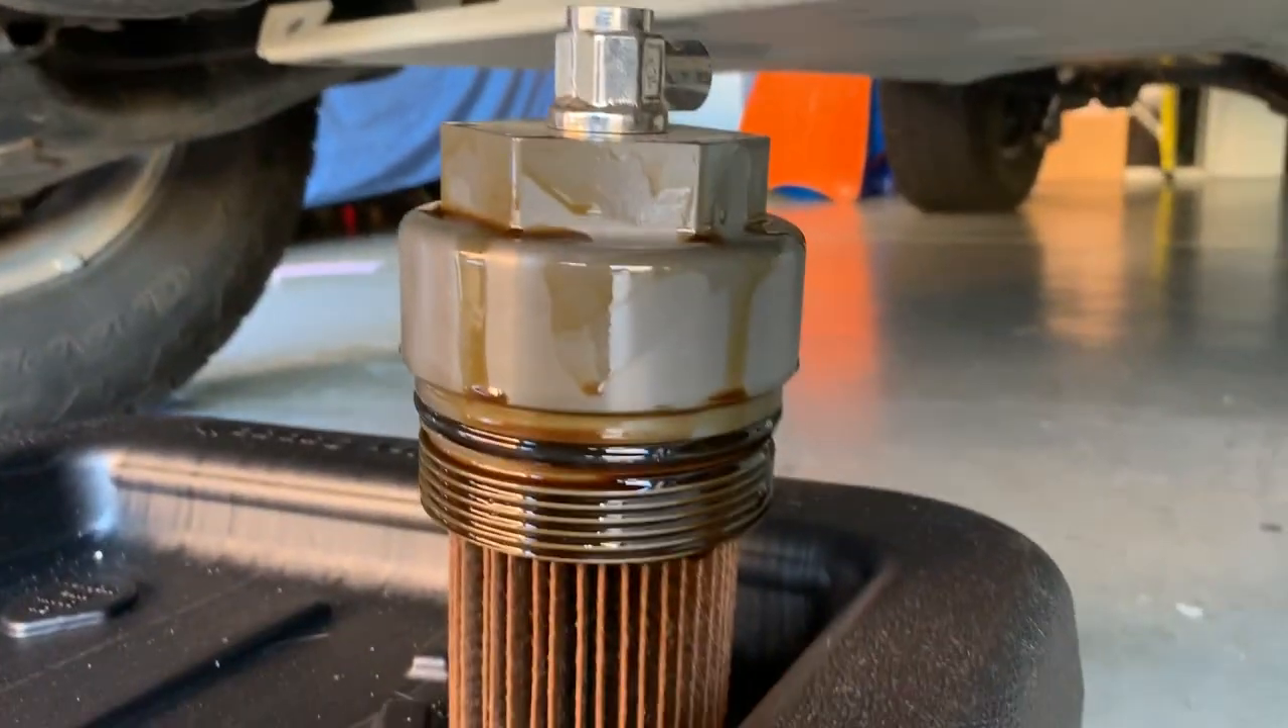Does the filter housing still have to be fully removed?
No.